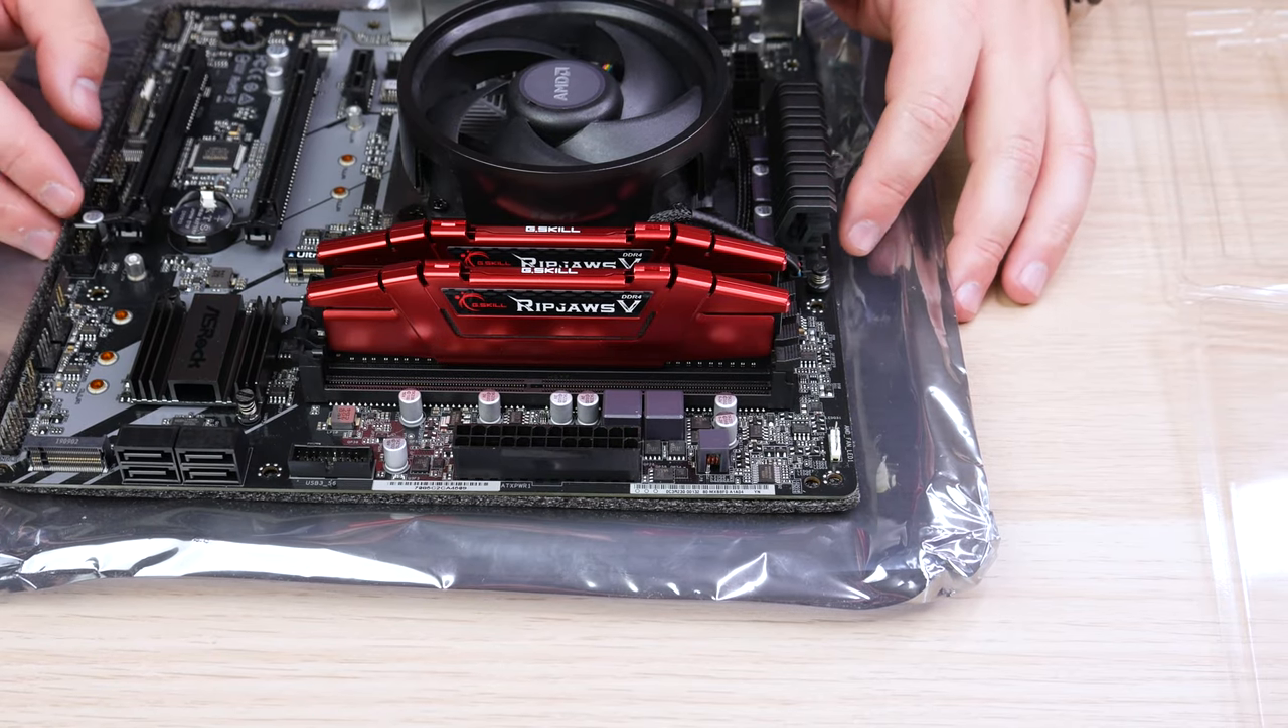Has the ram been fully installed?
Yes.